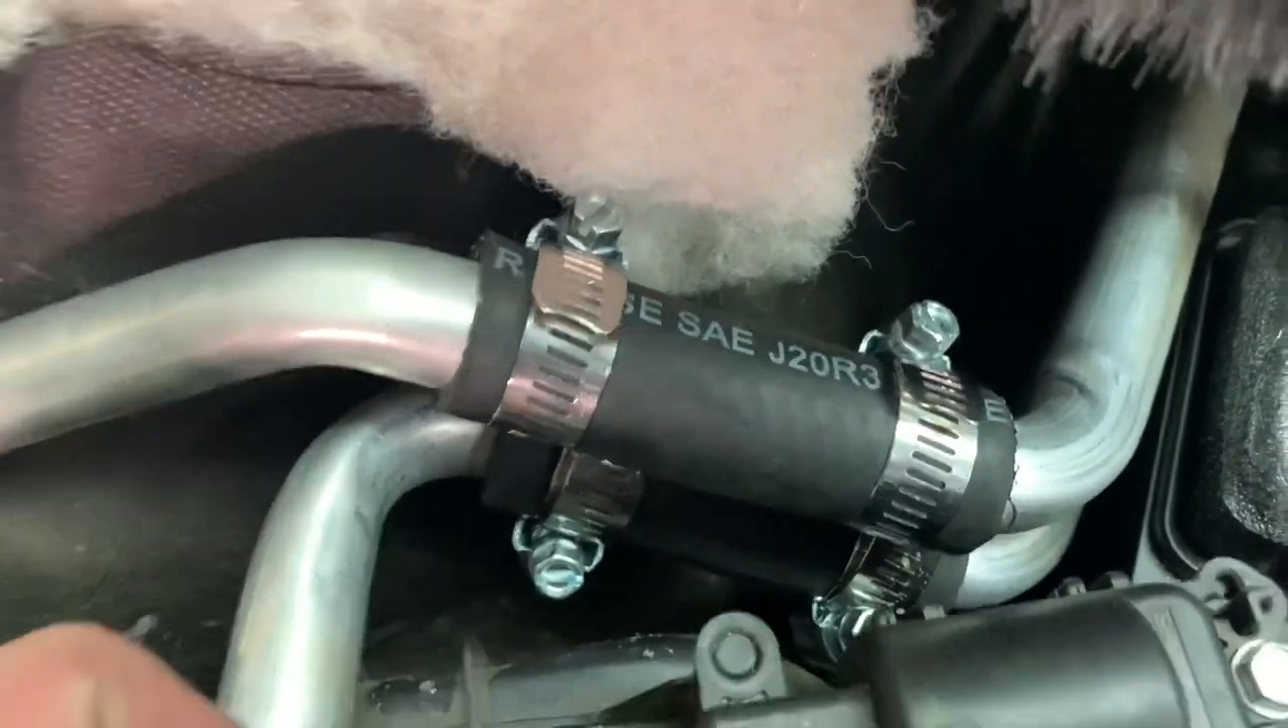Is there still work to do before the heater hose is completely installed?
No.